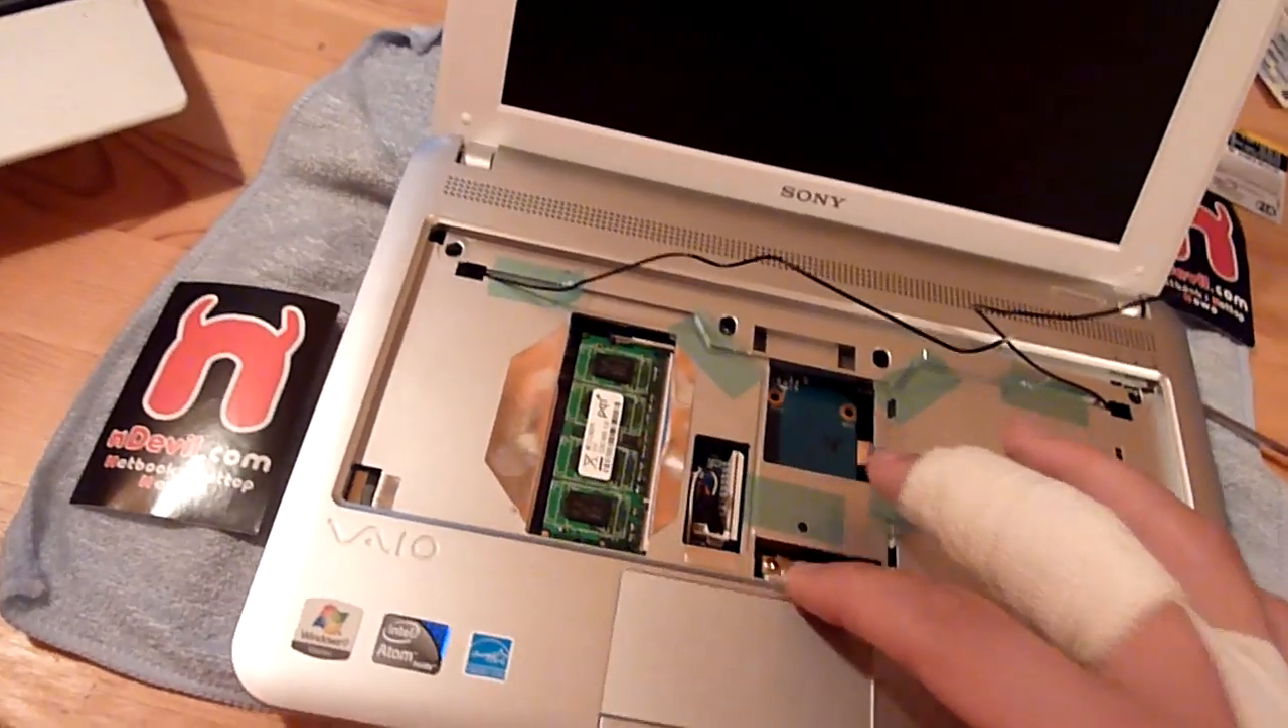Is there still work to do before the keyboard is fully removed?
No.